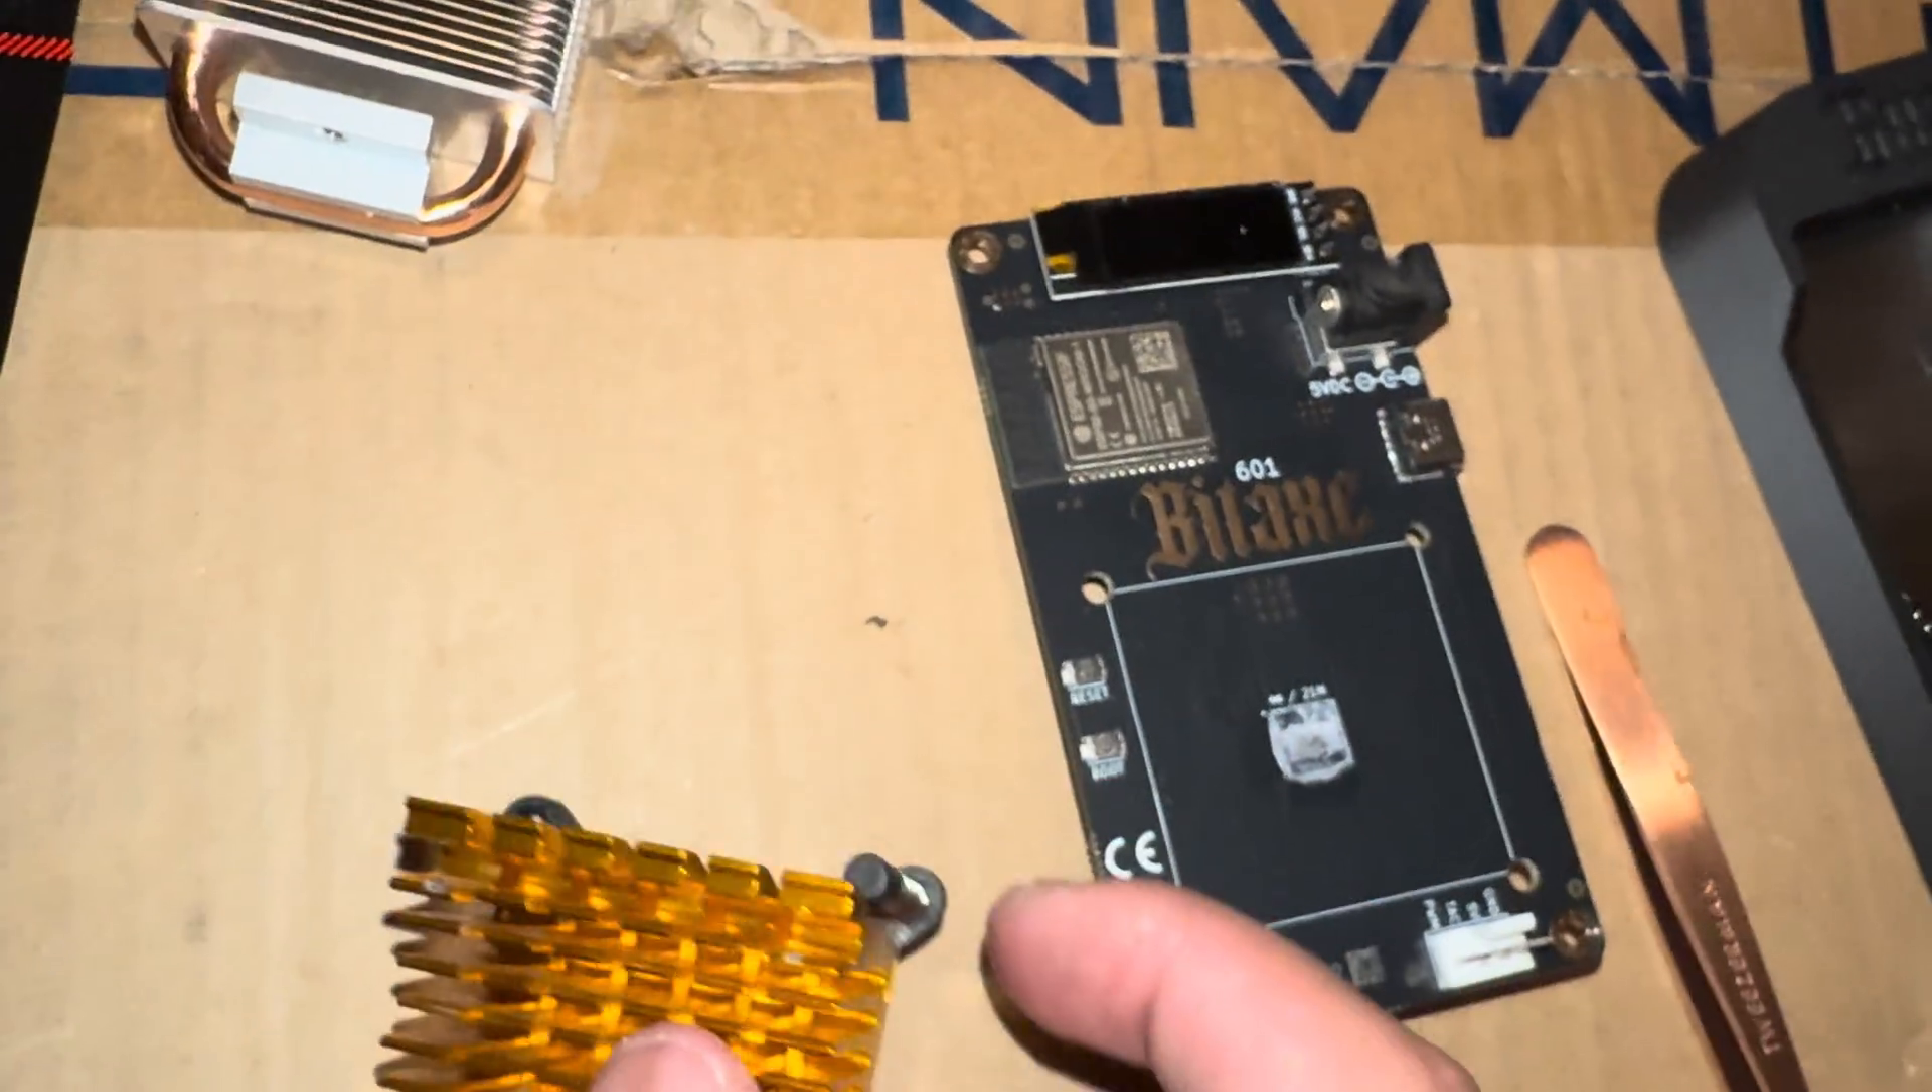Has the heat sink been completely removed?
Yes.